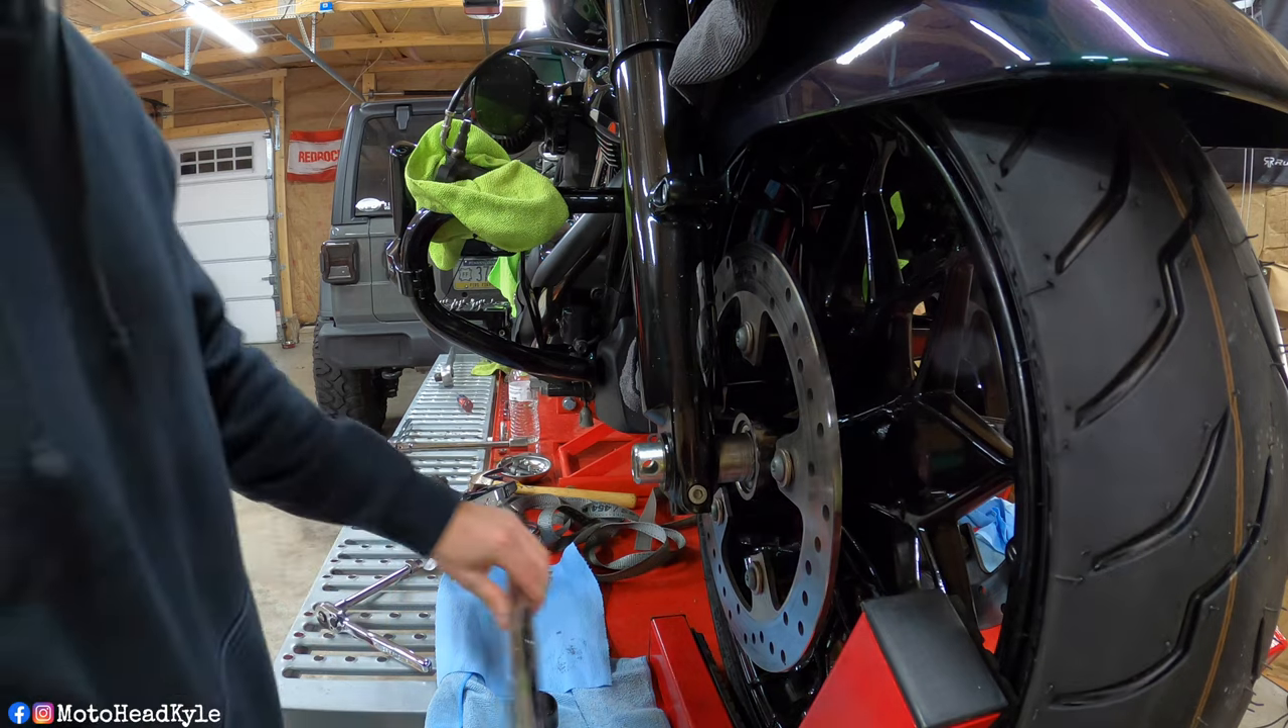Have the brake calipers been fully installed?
No.